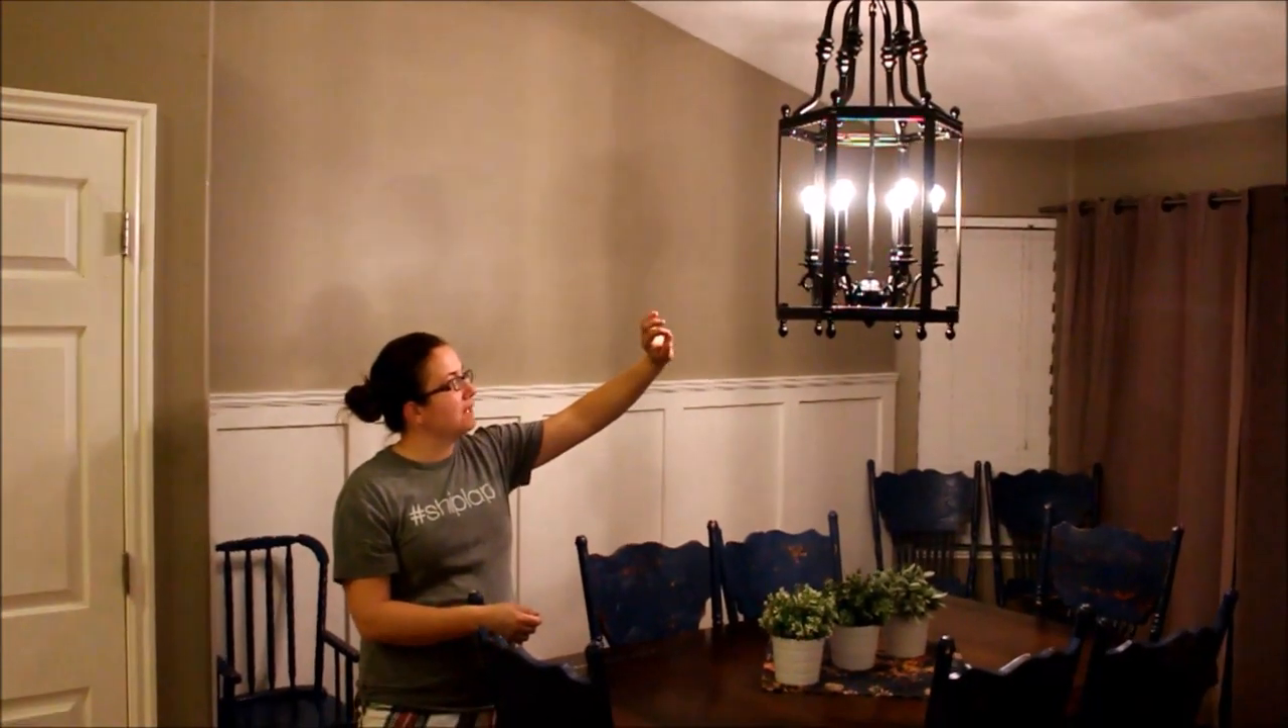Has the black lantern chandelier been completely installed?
Yes.